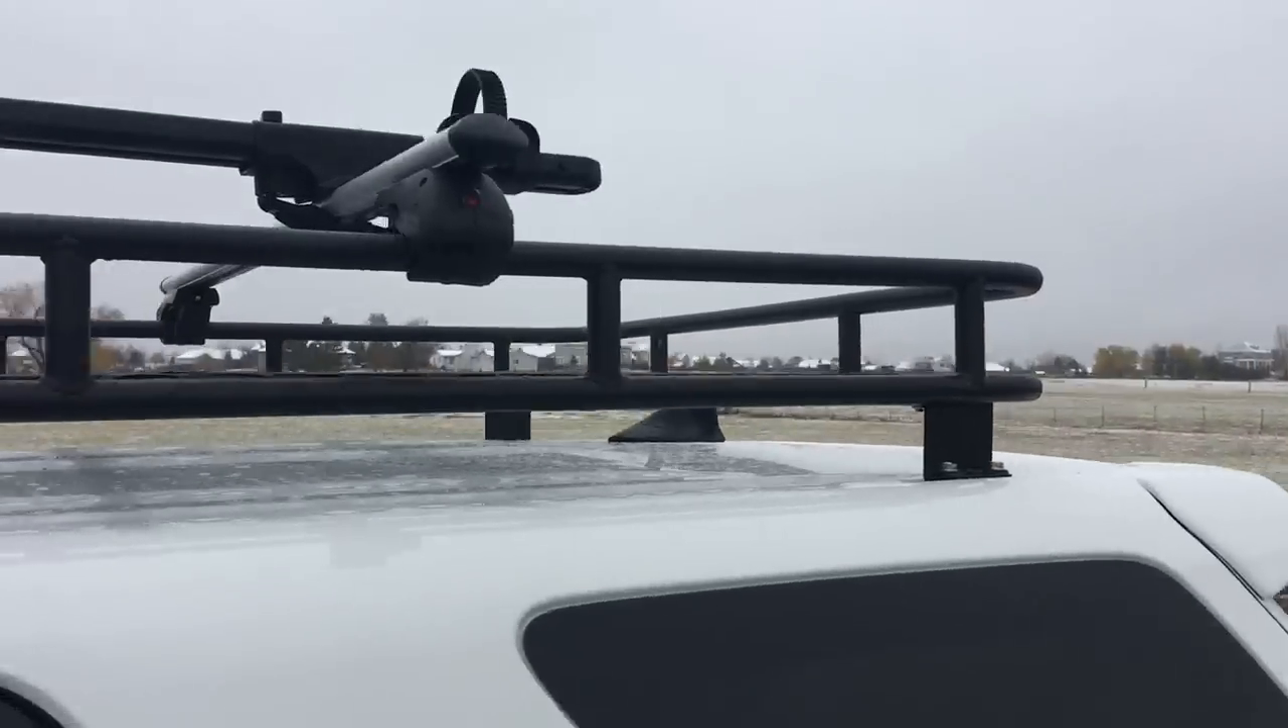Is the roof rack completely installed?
Yes.